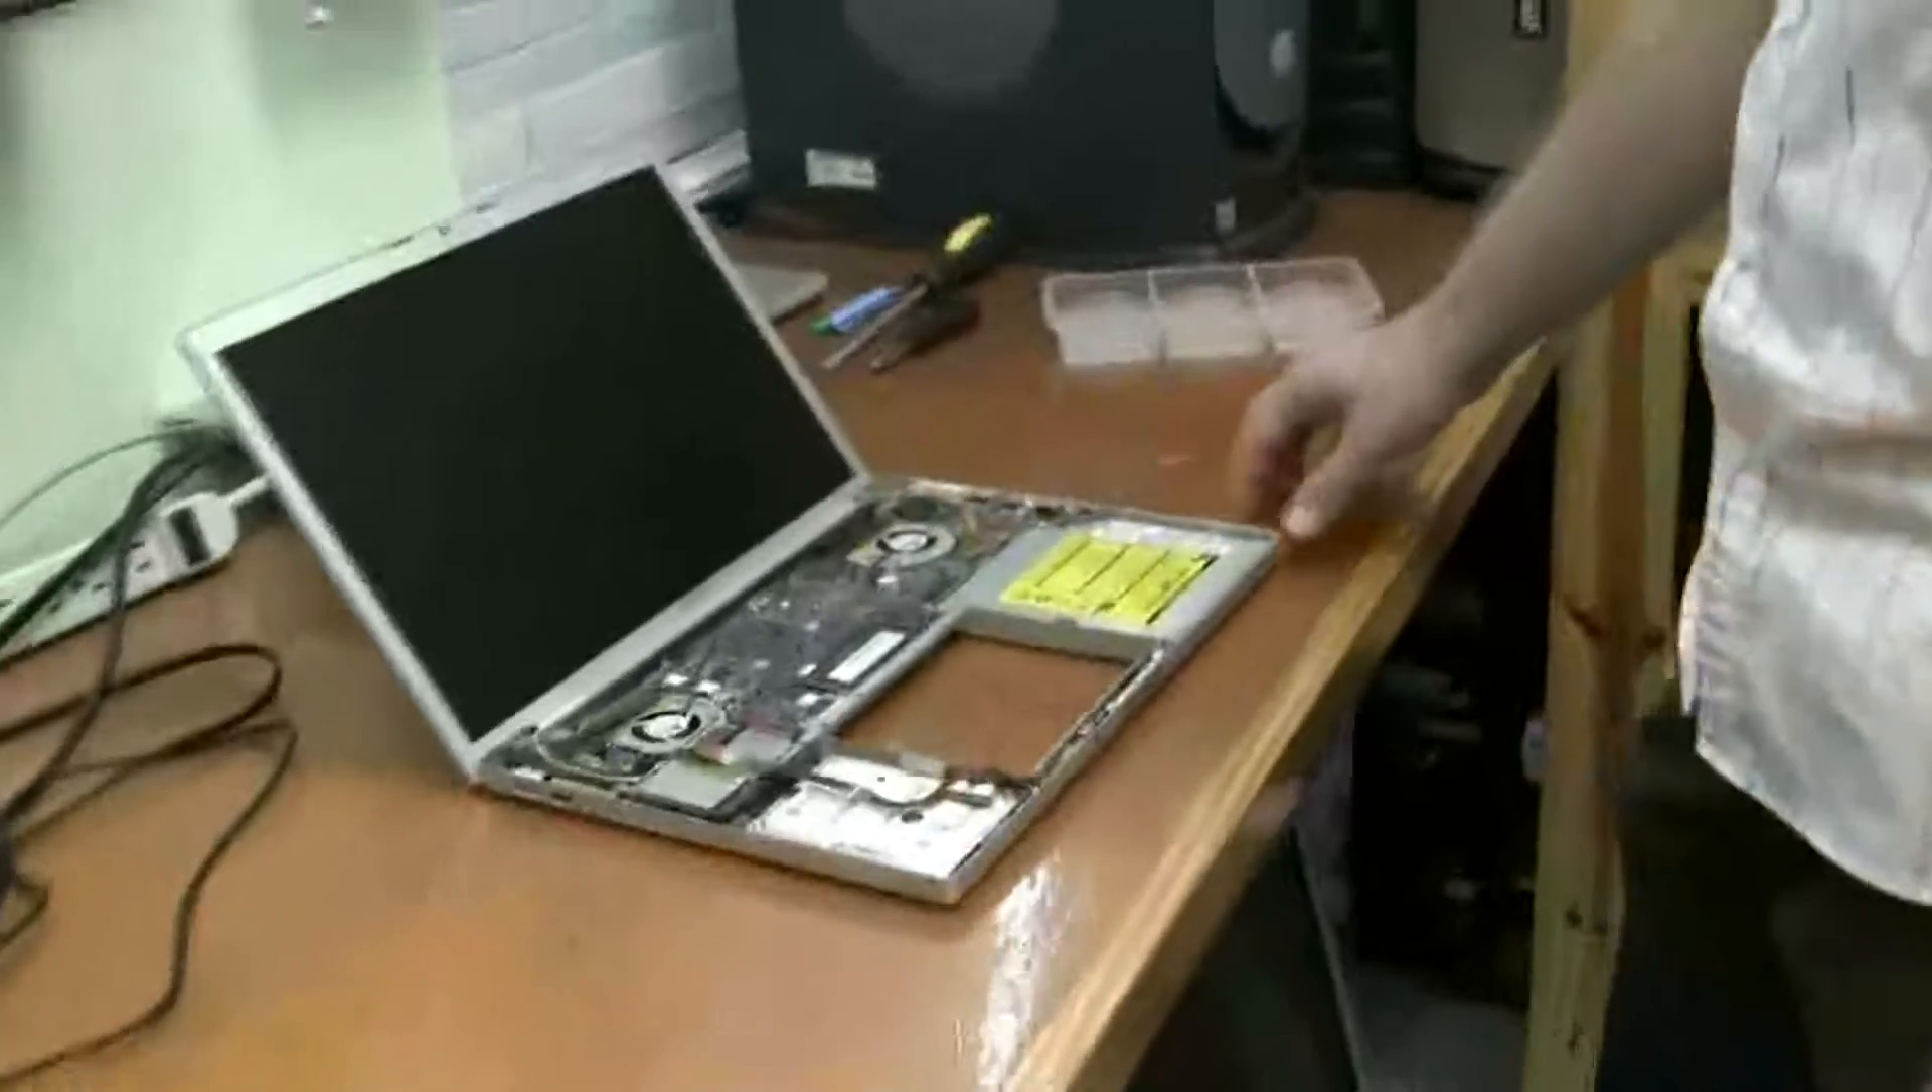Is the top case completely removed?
Yes.